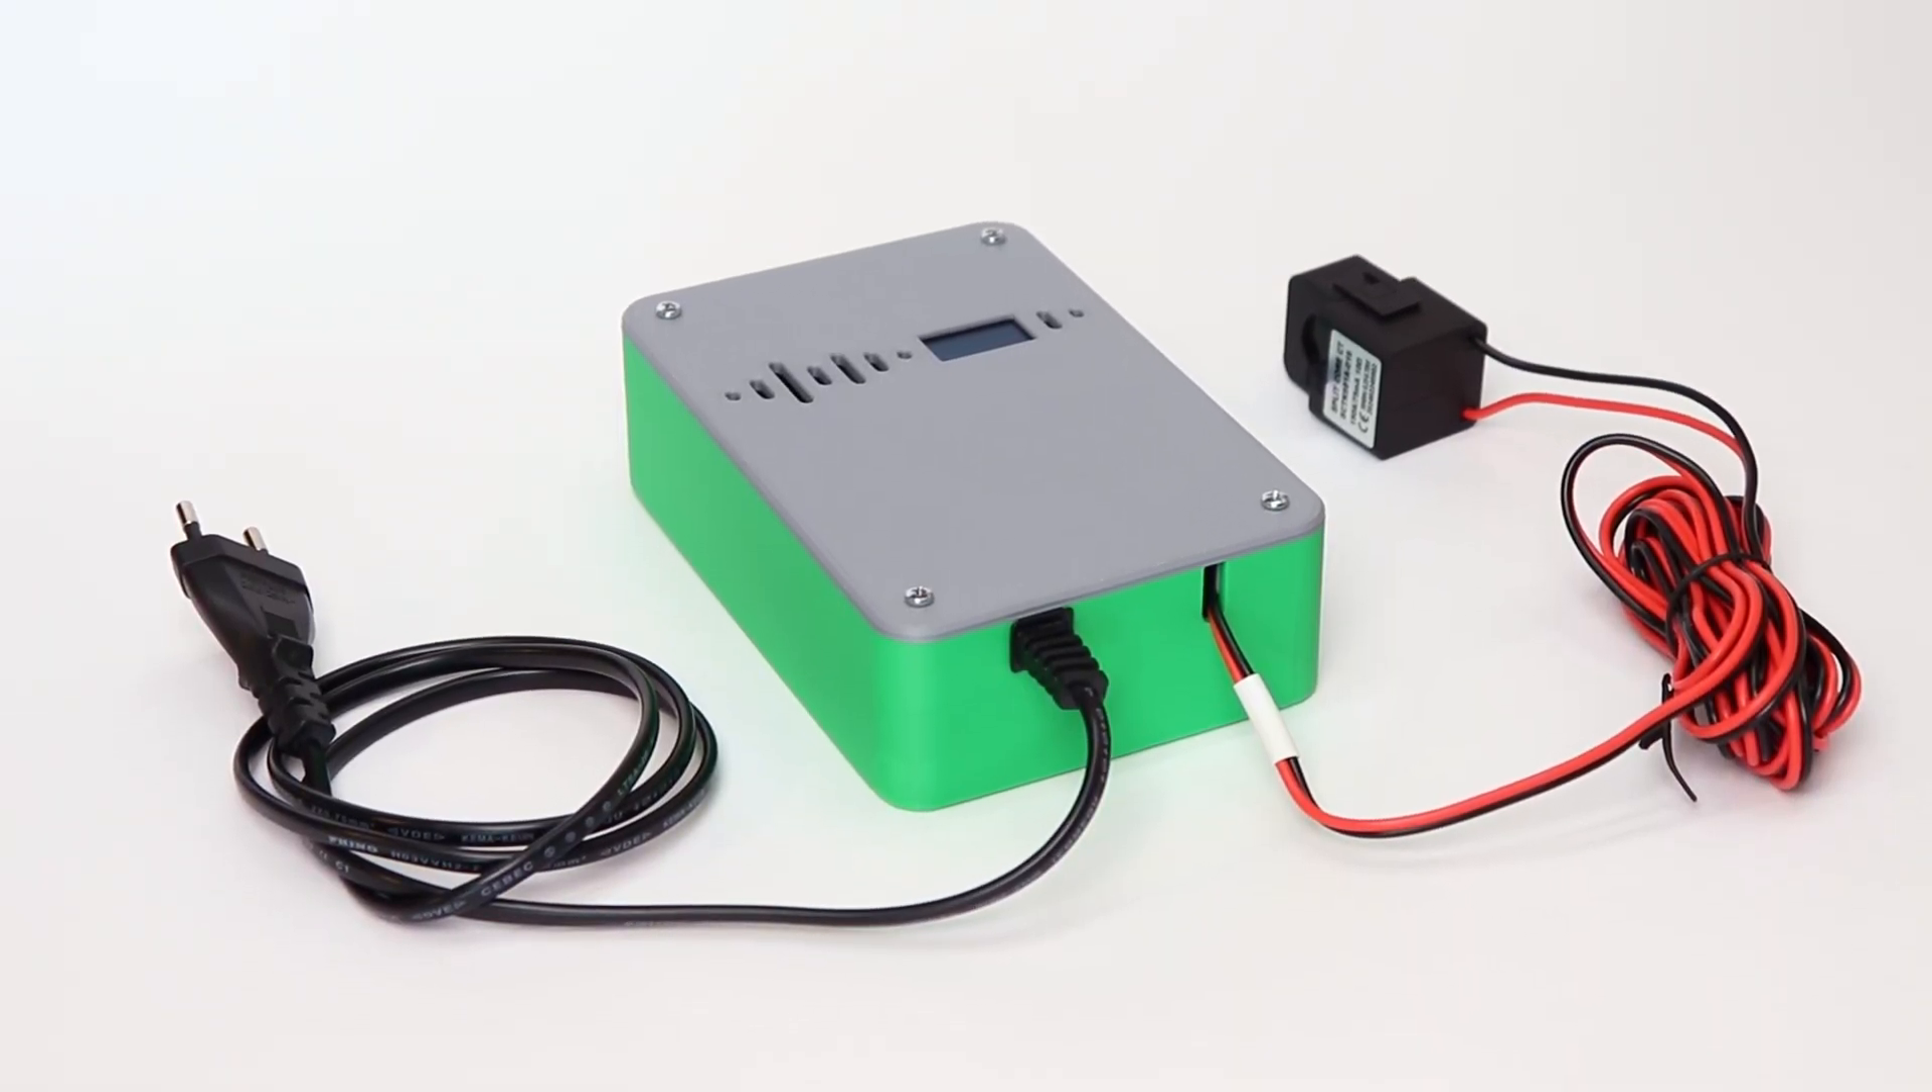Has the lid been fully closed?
Yes.